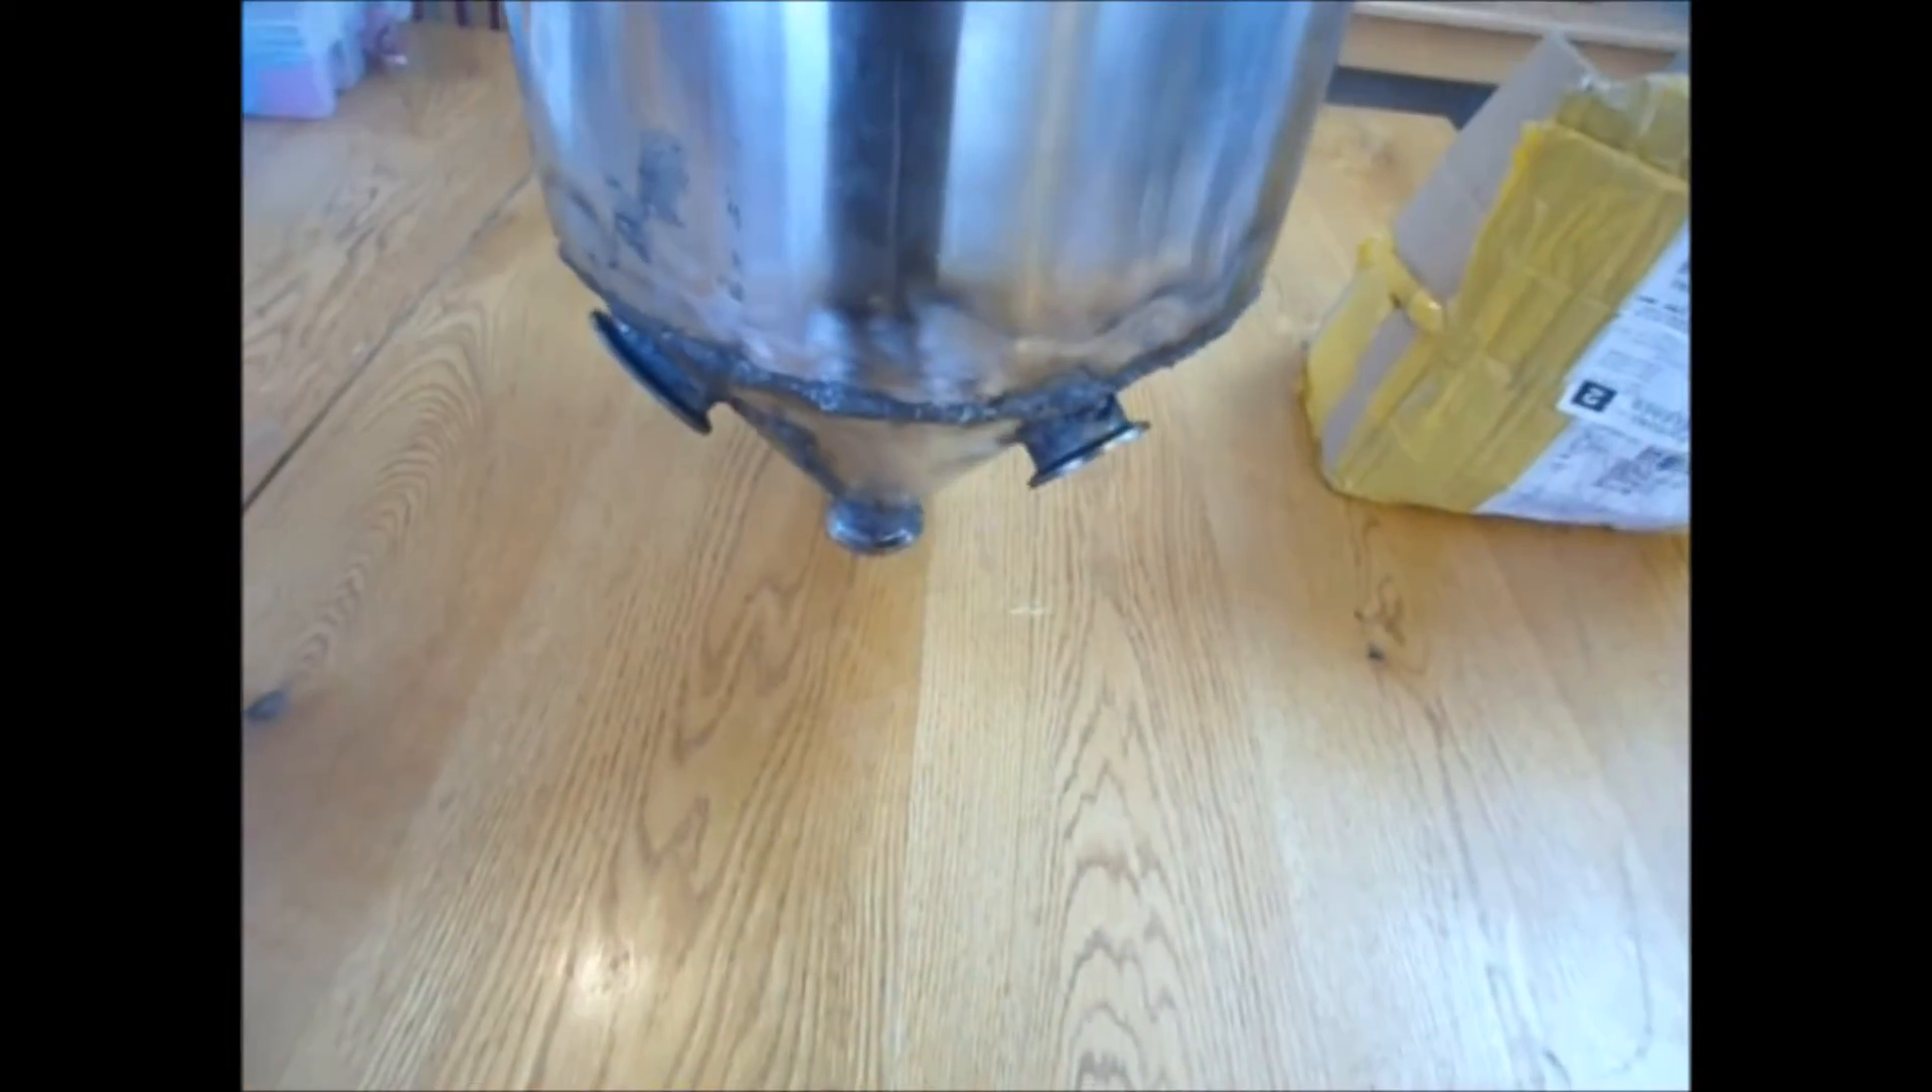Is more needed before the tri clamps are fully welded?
No.